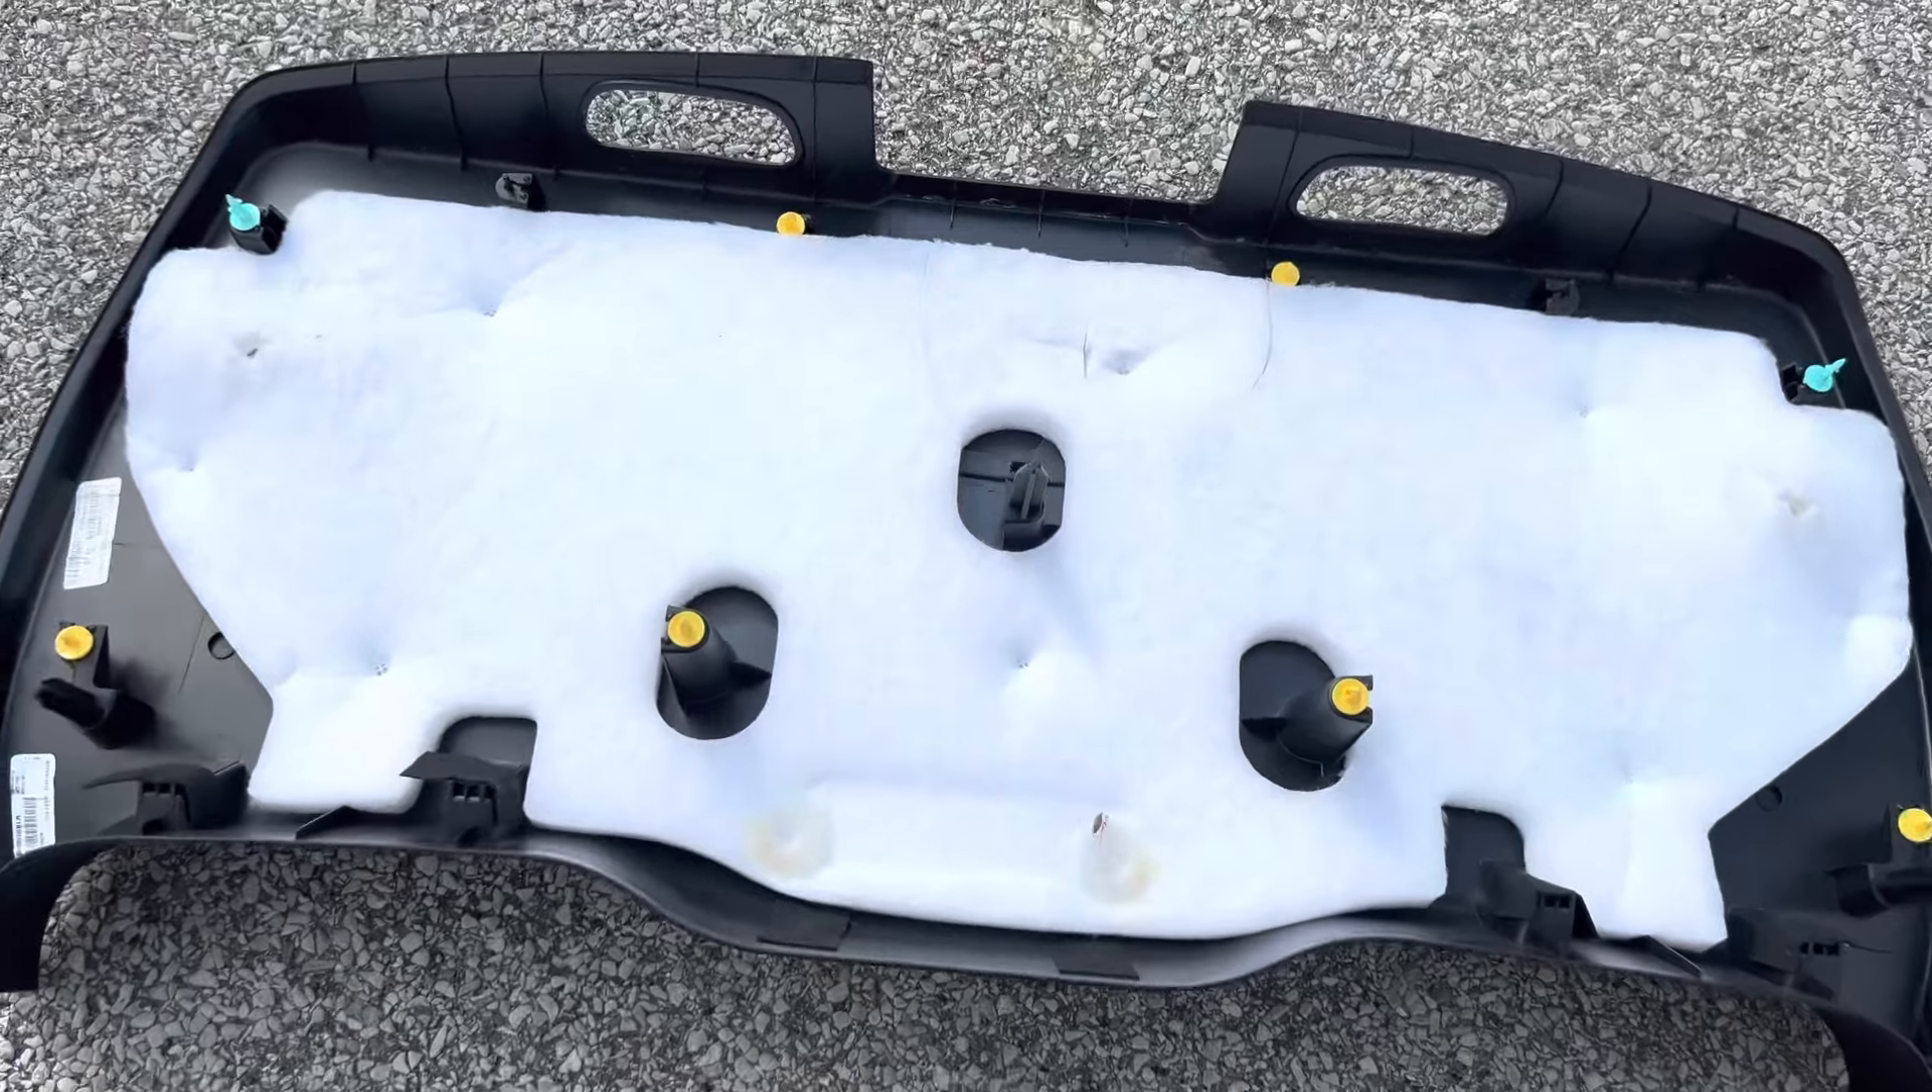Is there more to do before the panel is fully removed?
No.